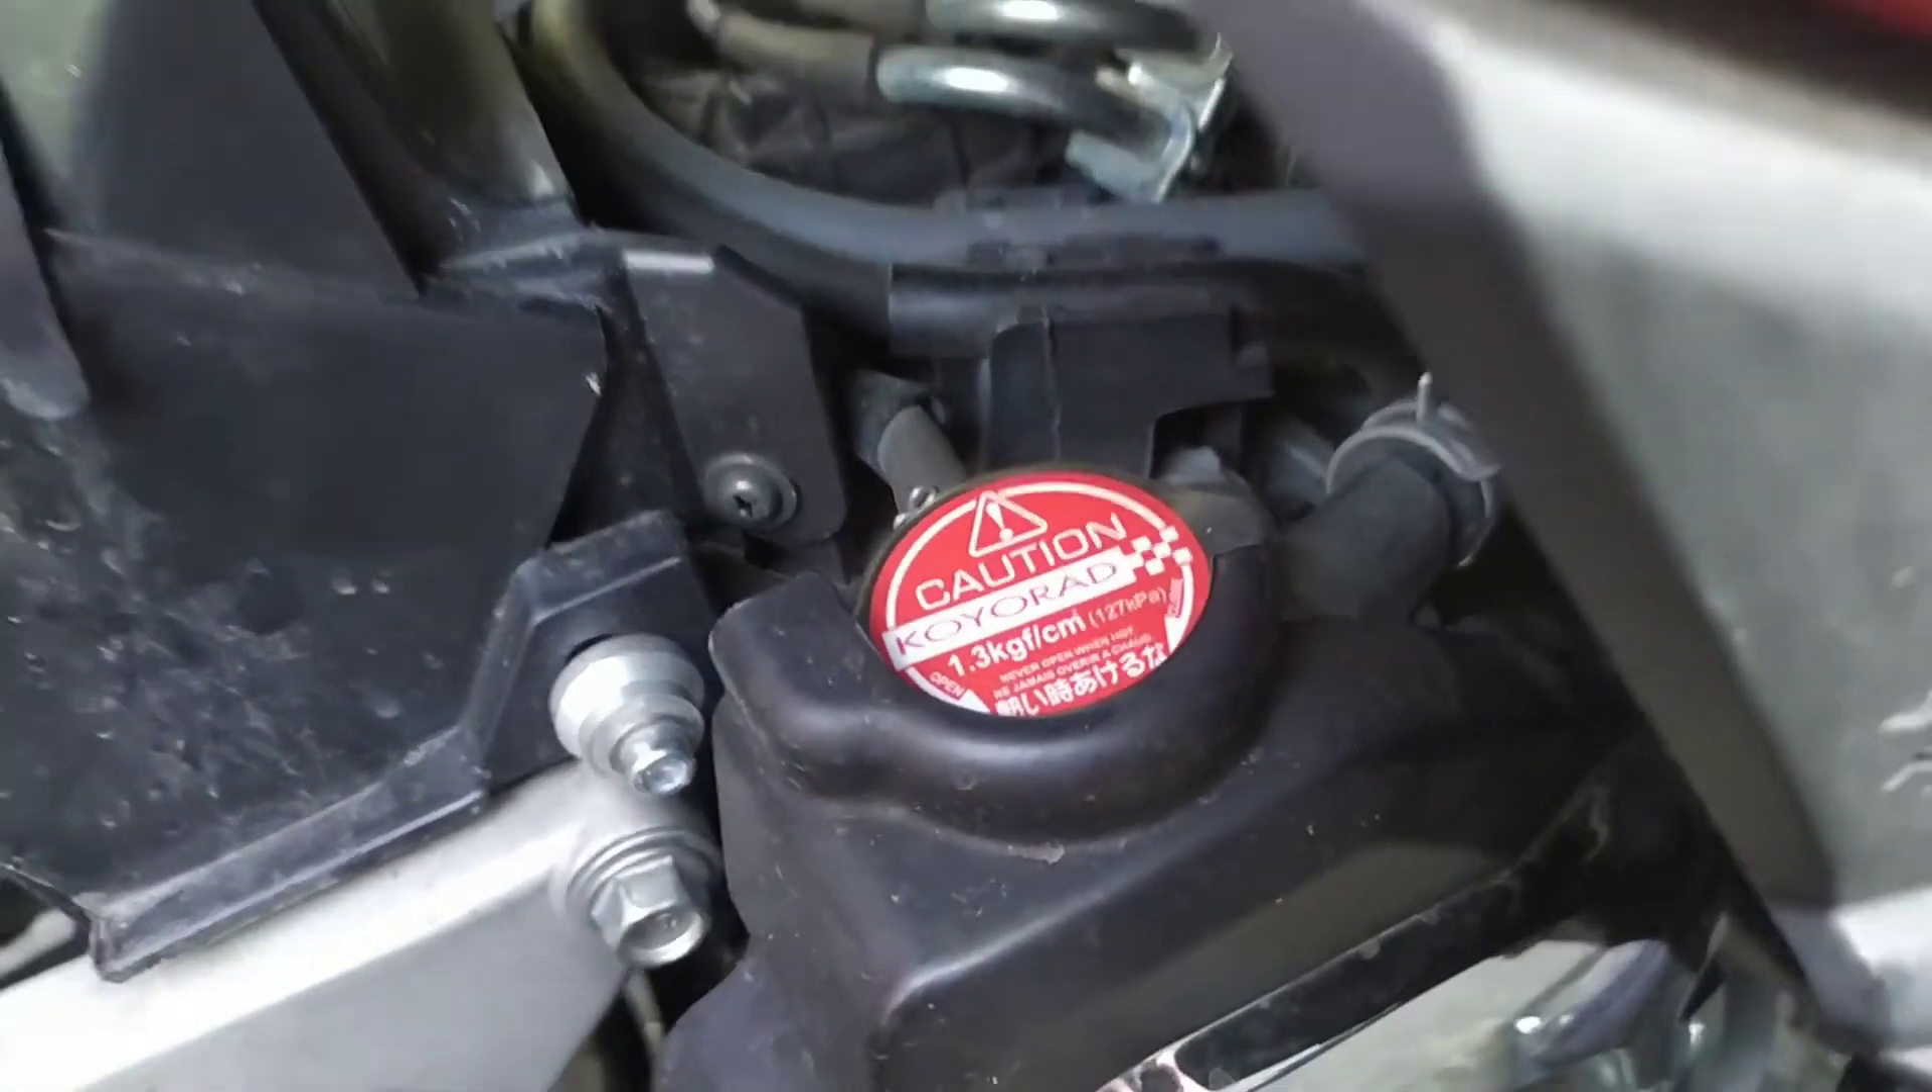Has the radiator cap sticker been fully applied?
Yes.